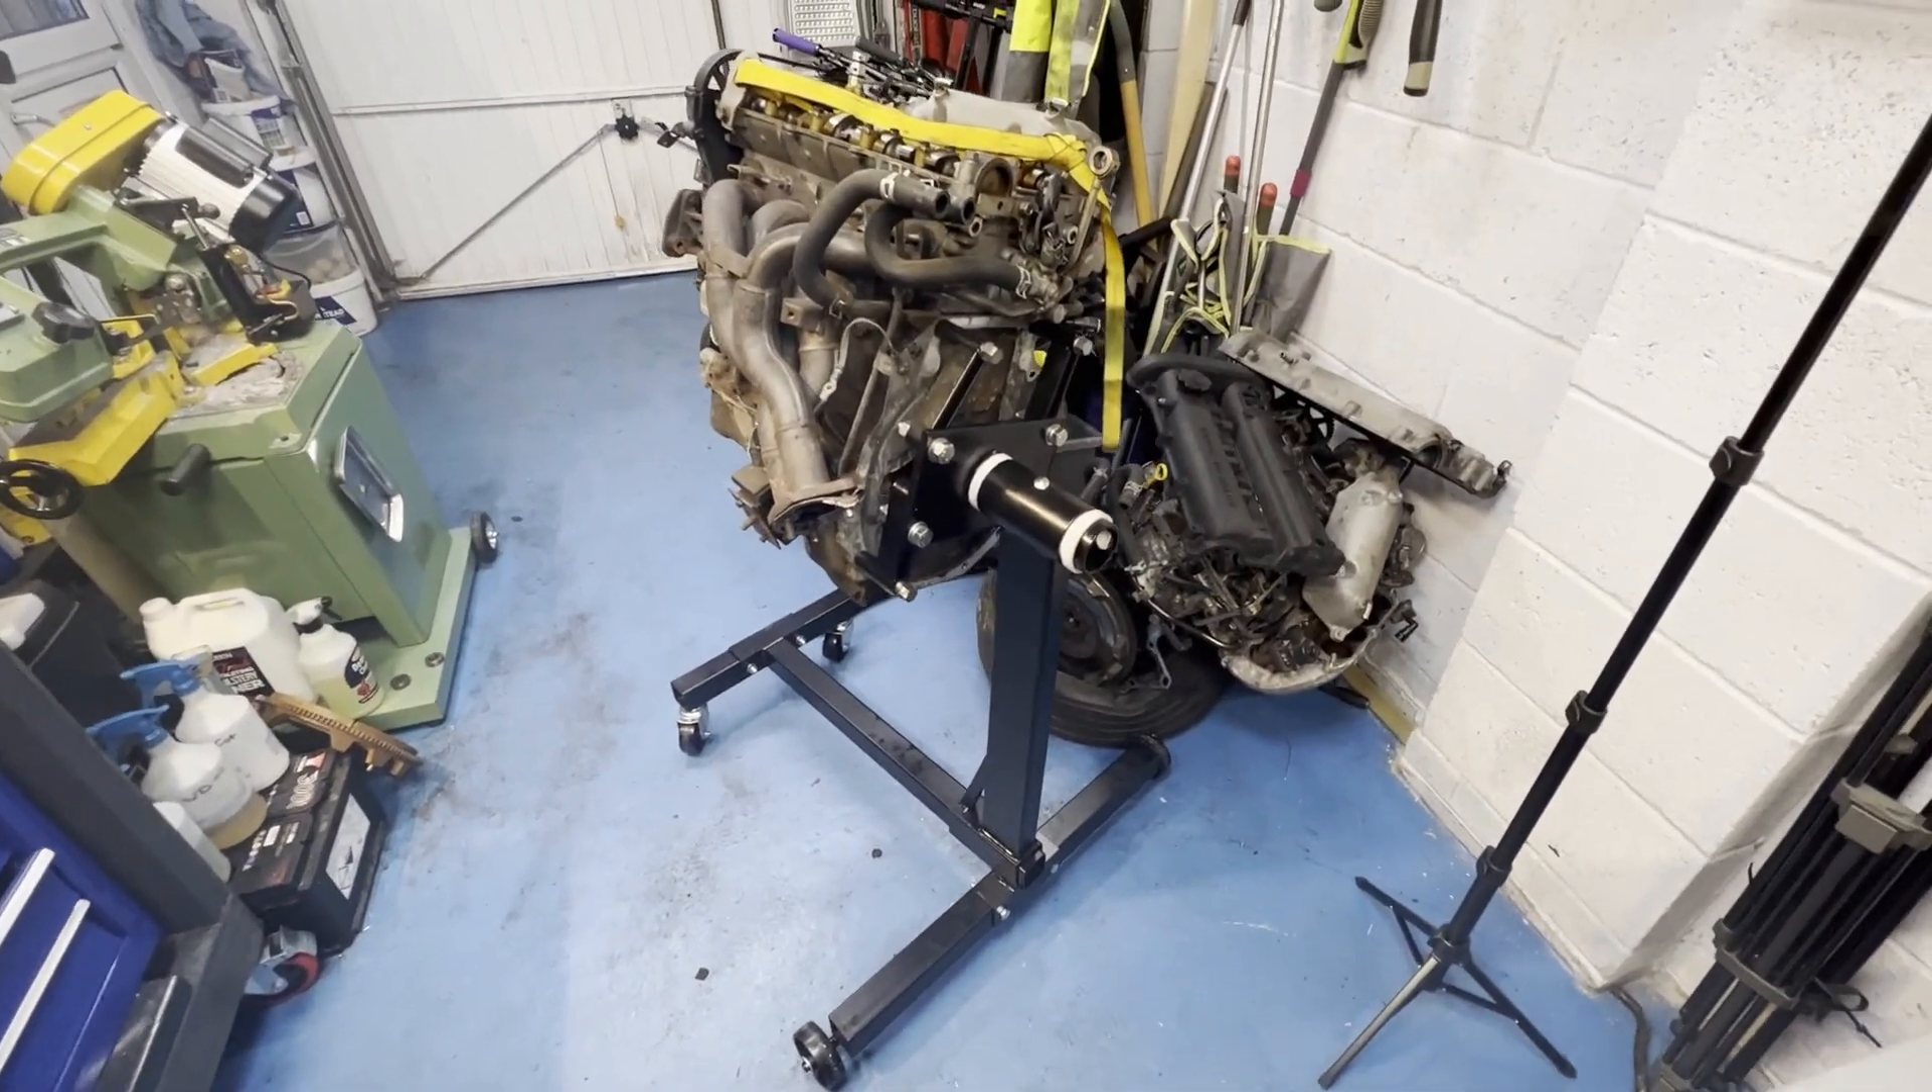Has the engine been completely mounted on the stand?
Yes.